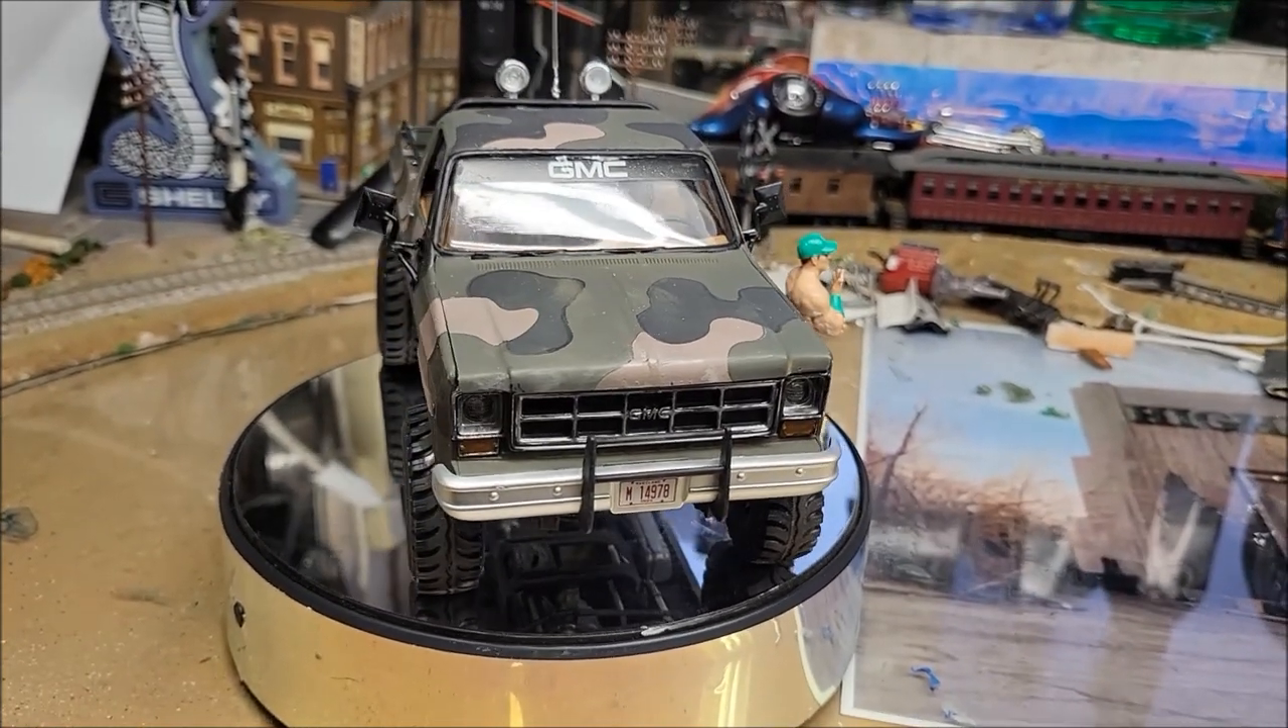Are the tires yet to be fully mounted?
No.